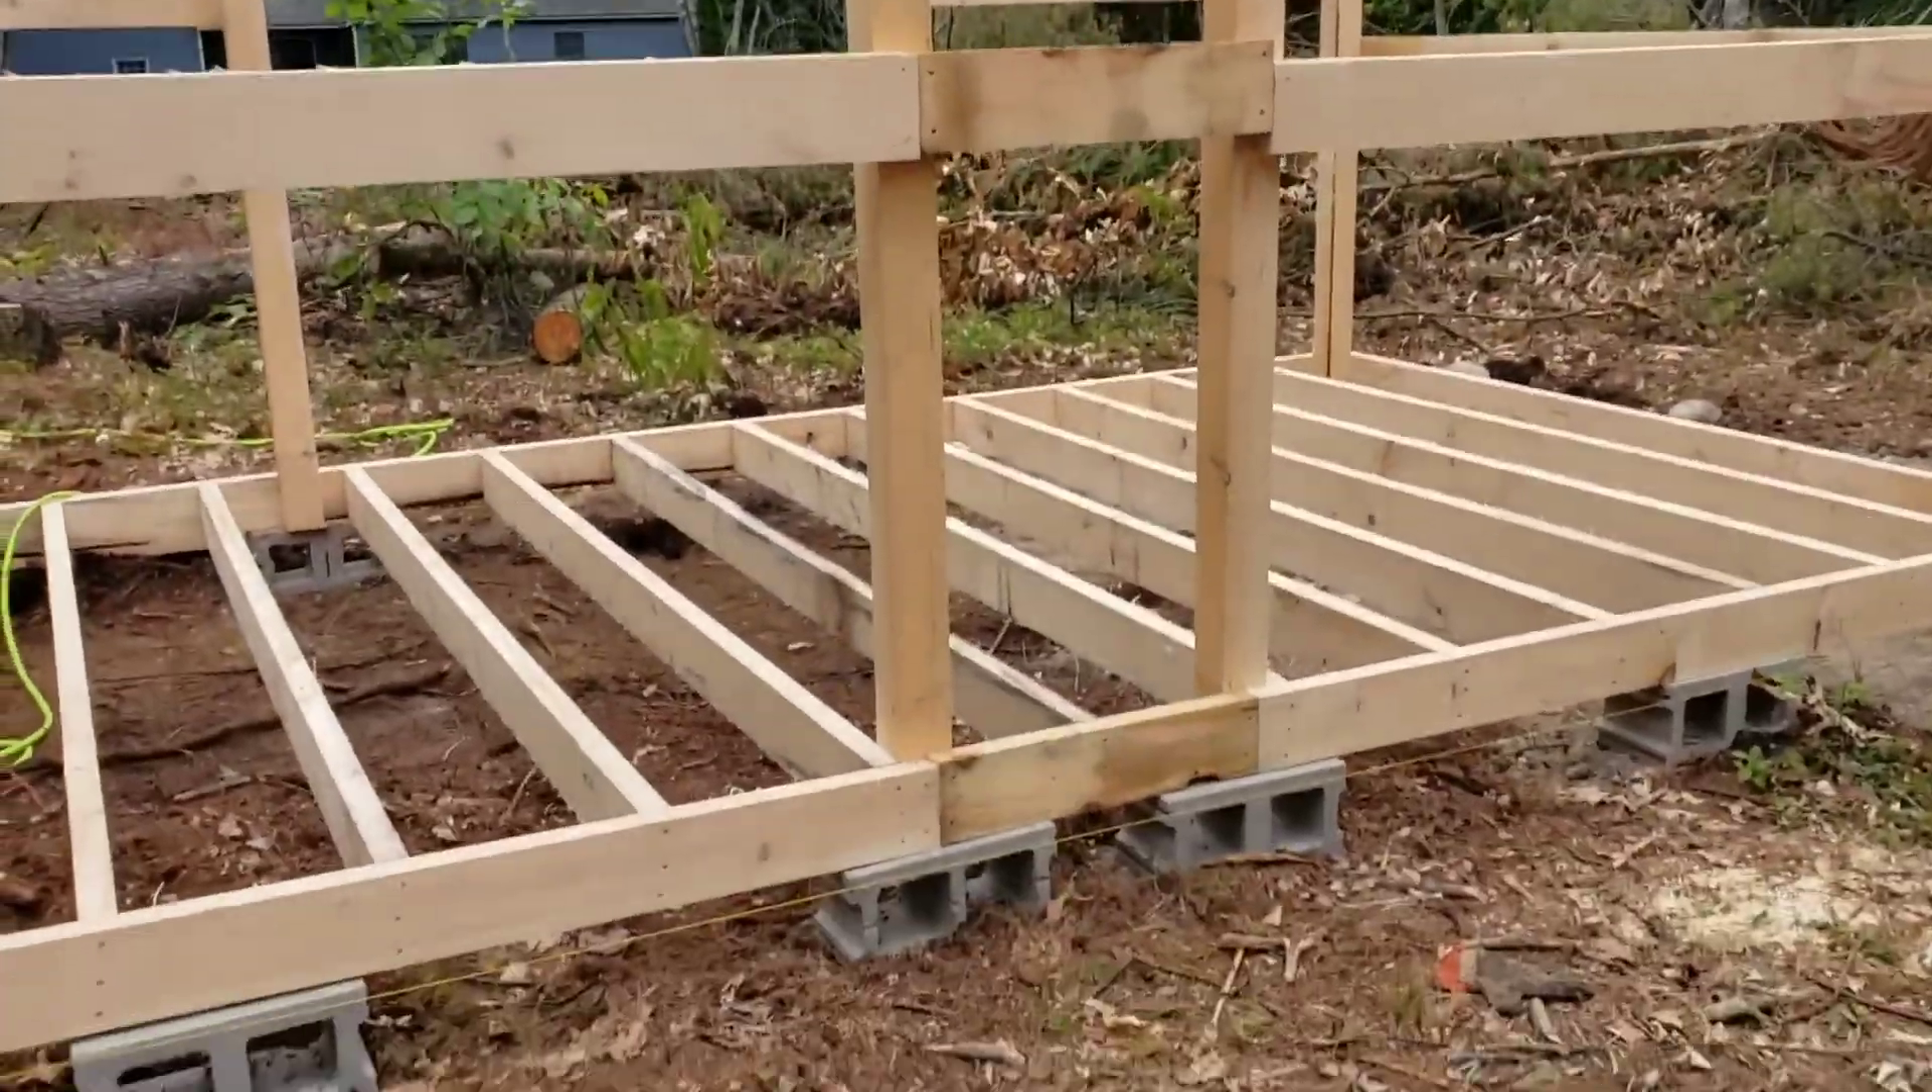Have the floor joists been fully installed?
Yes.